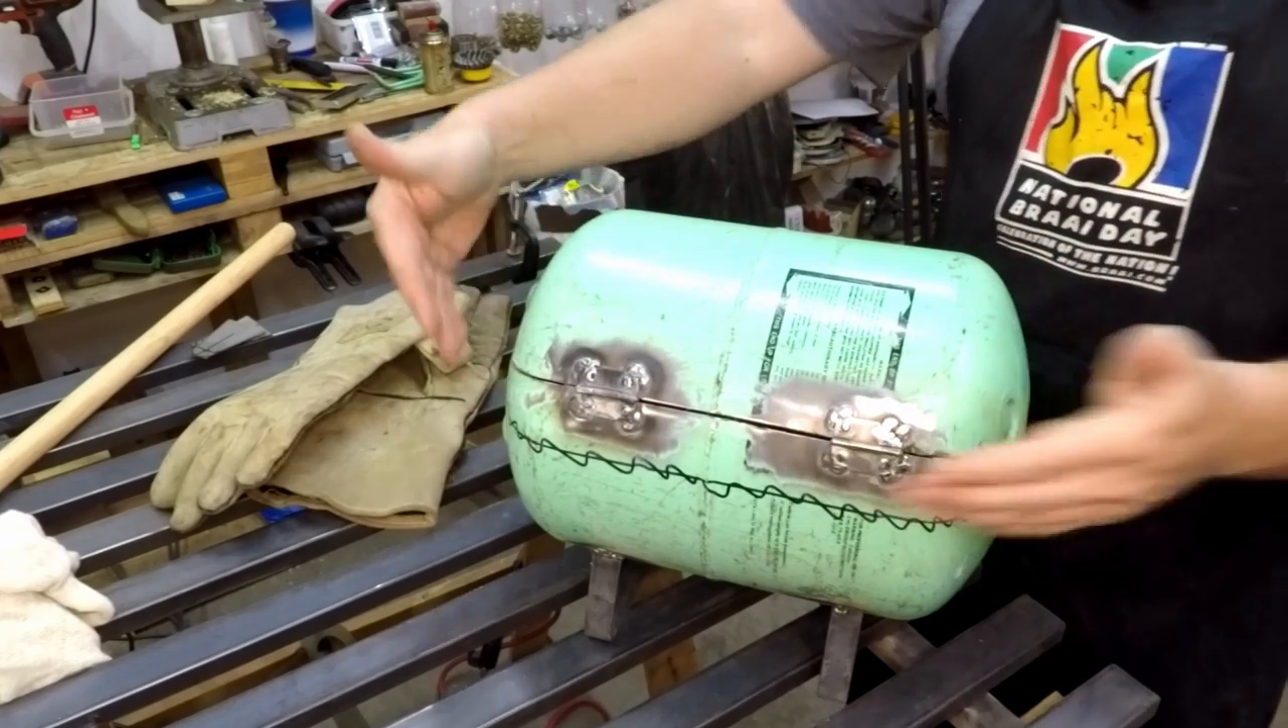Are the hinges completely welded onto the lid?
Yes.